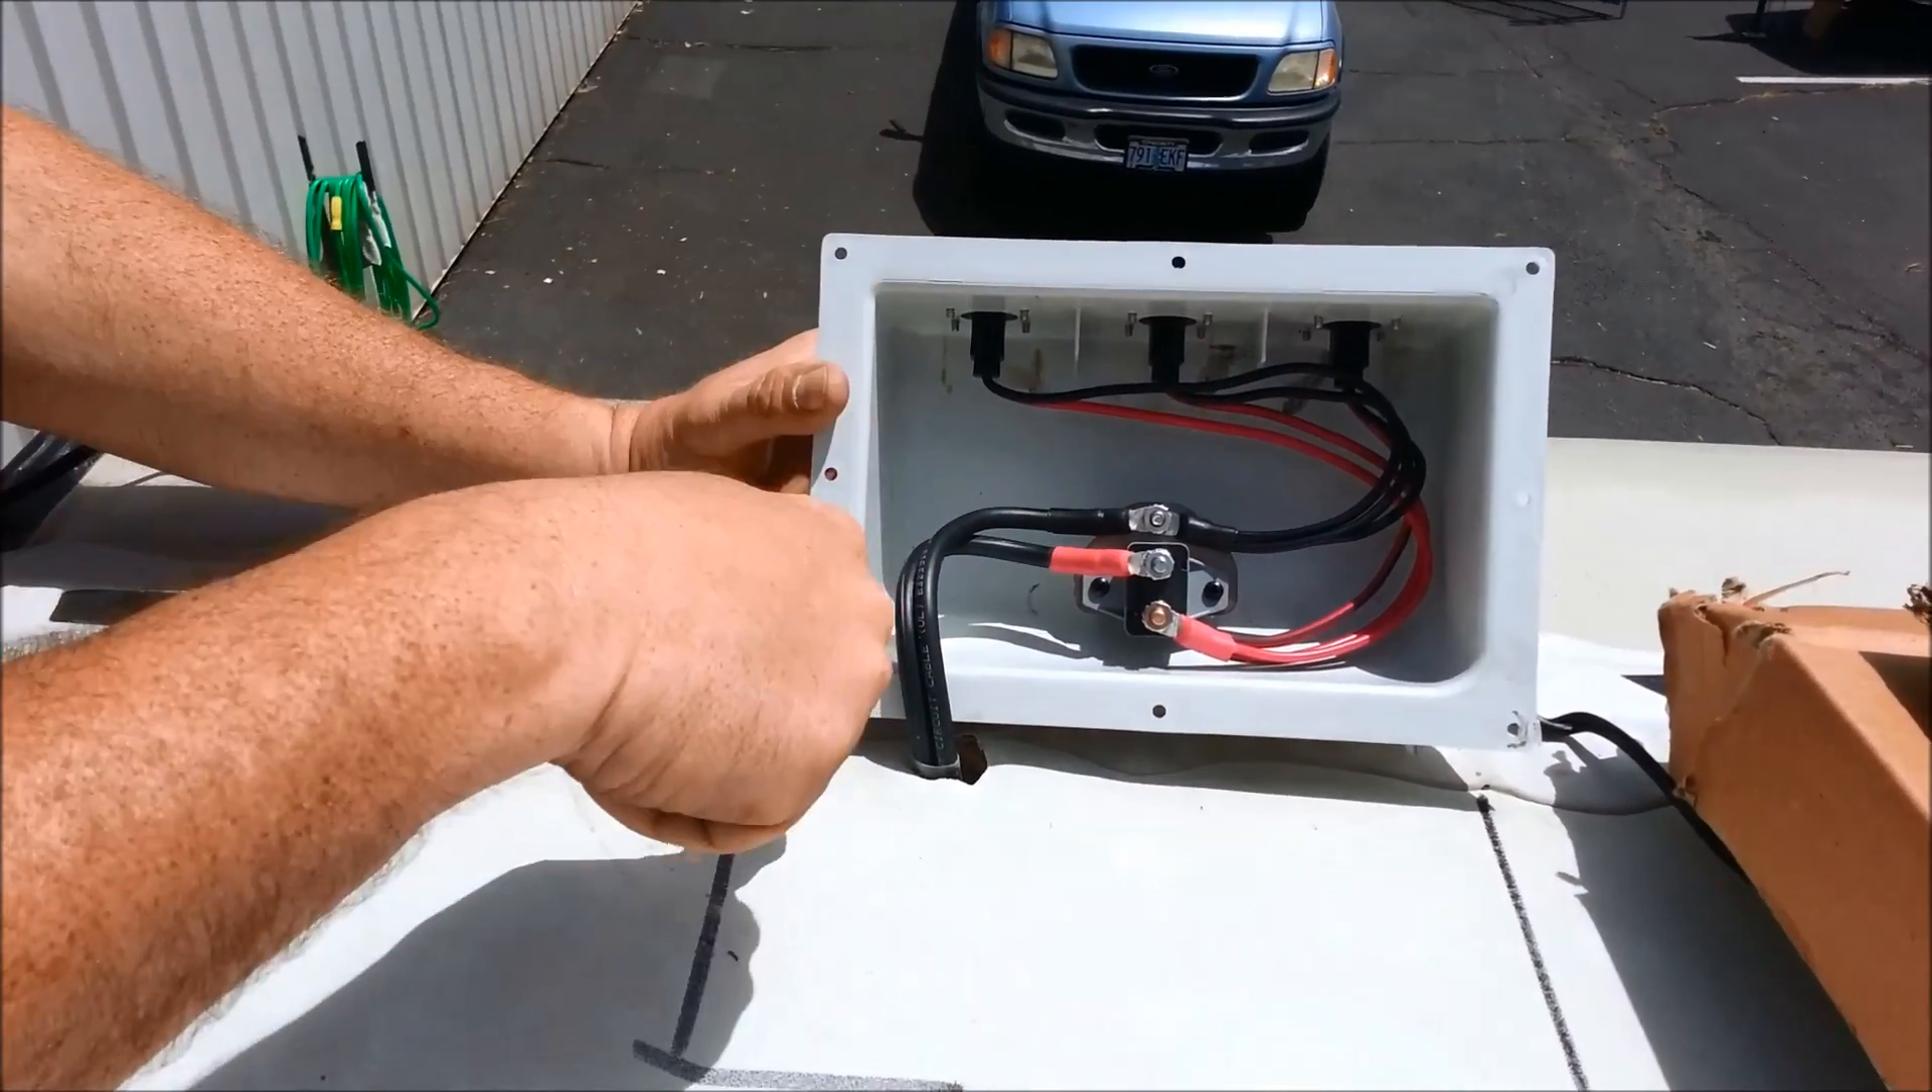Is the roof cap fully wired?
Yes.